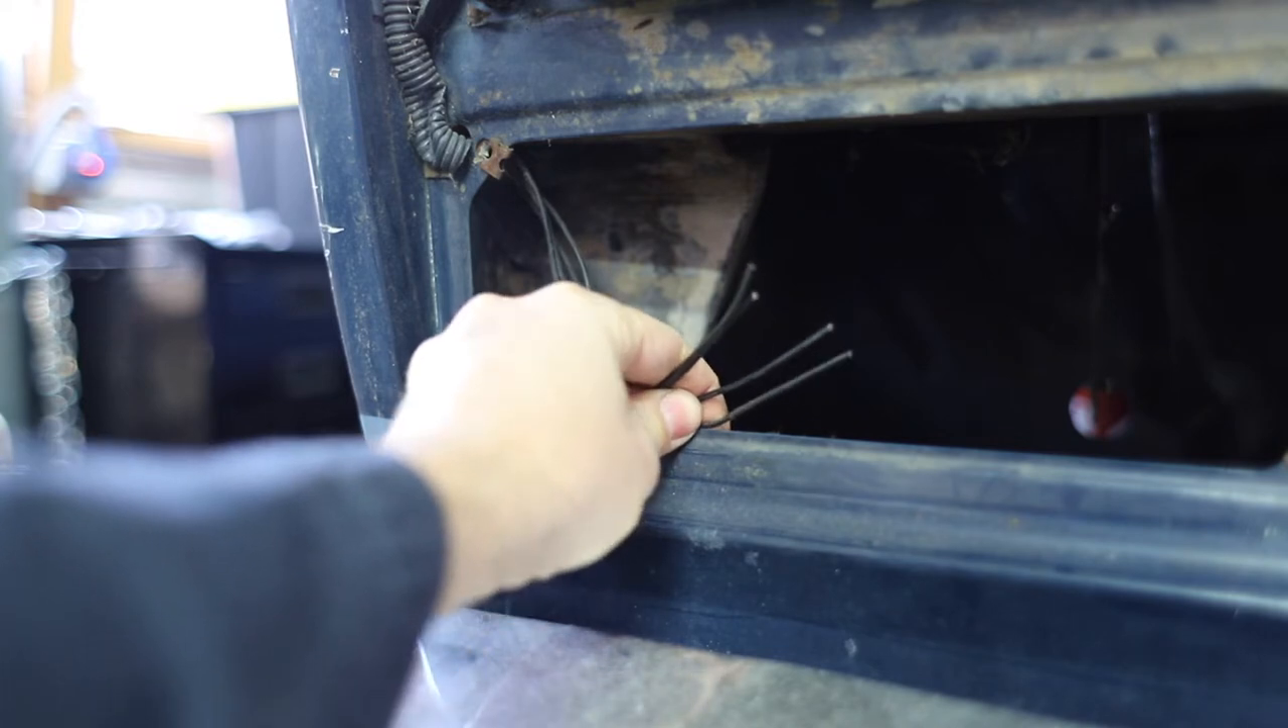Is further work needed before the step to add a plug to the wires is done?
Yes.